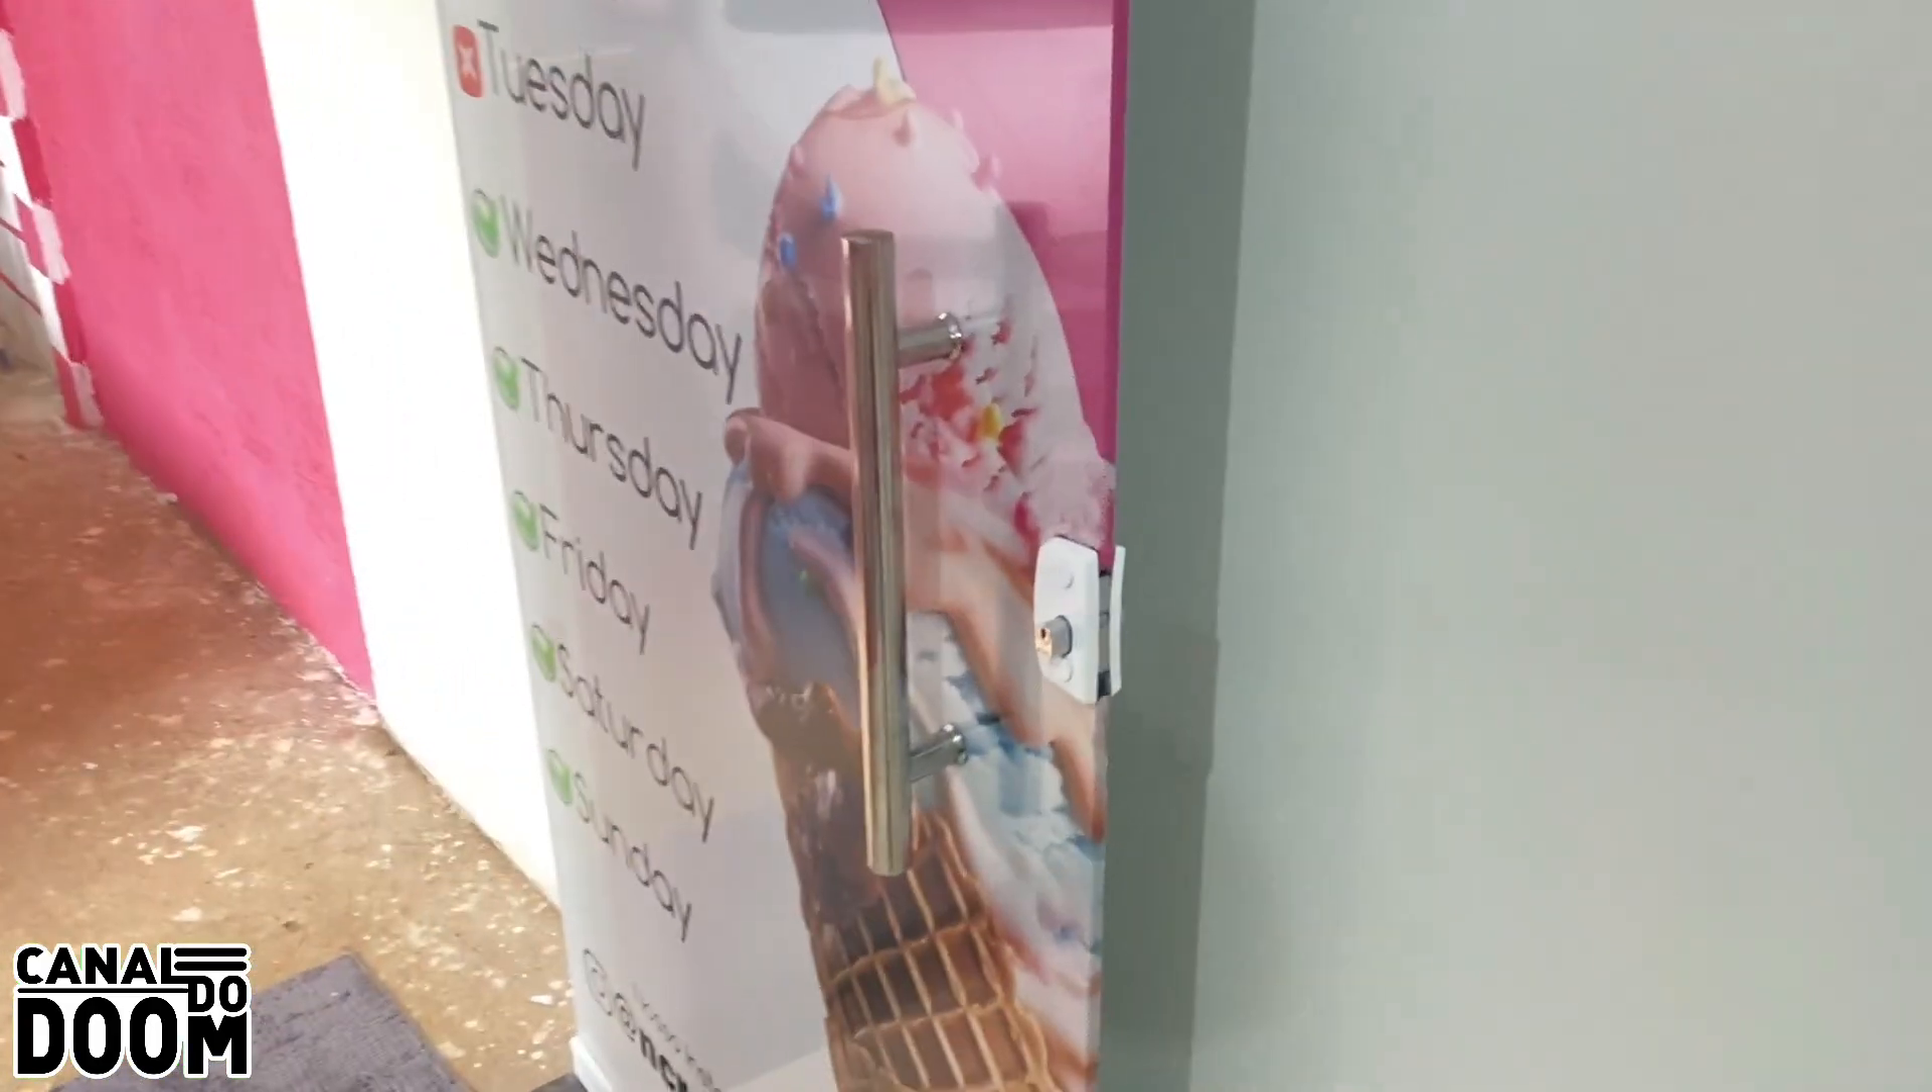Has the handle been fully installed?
Yes.